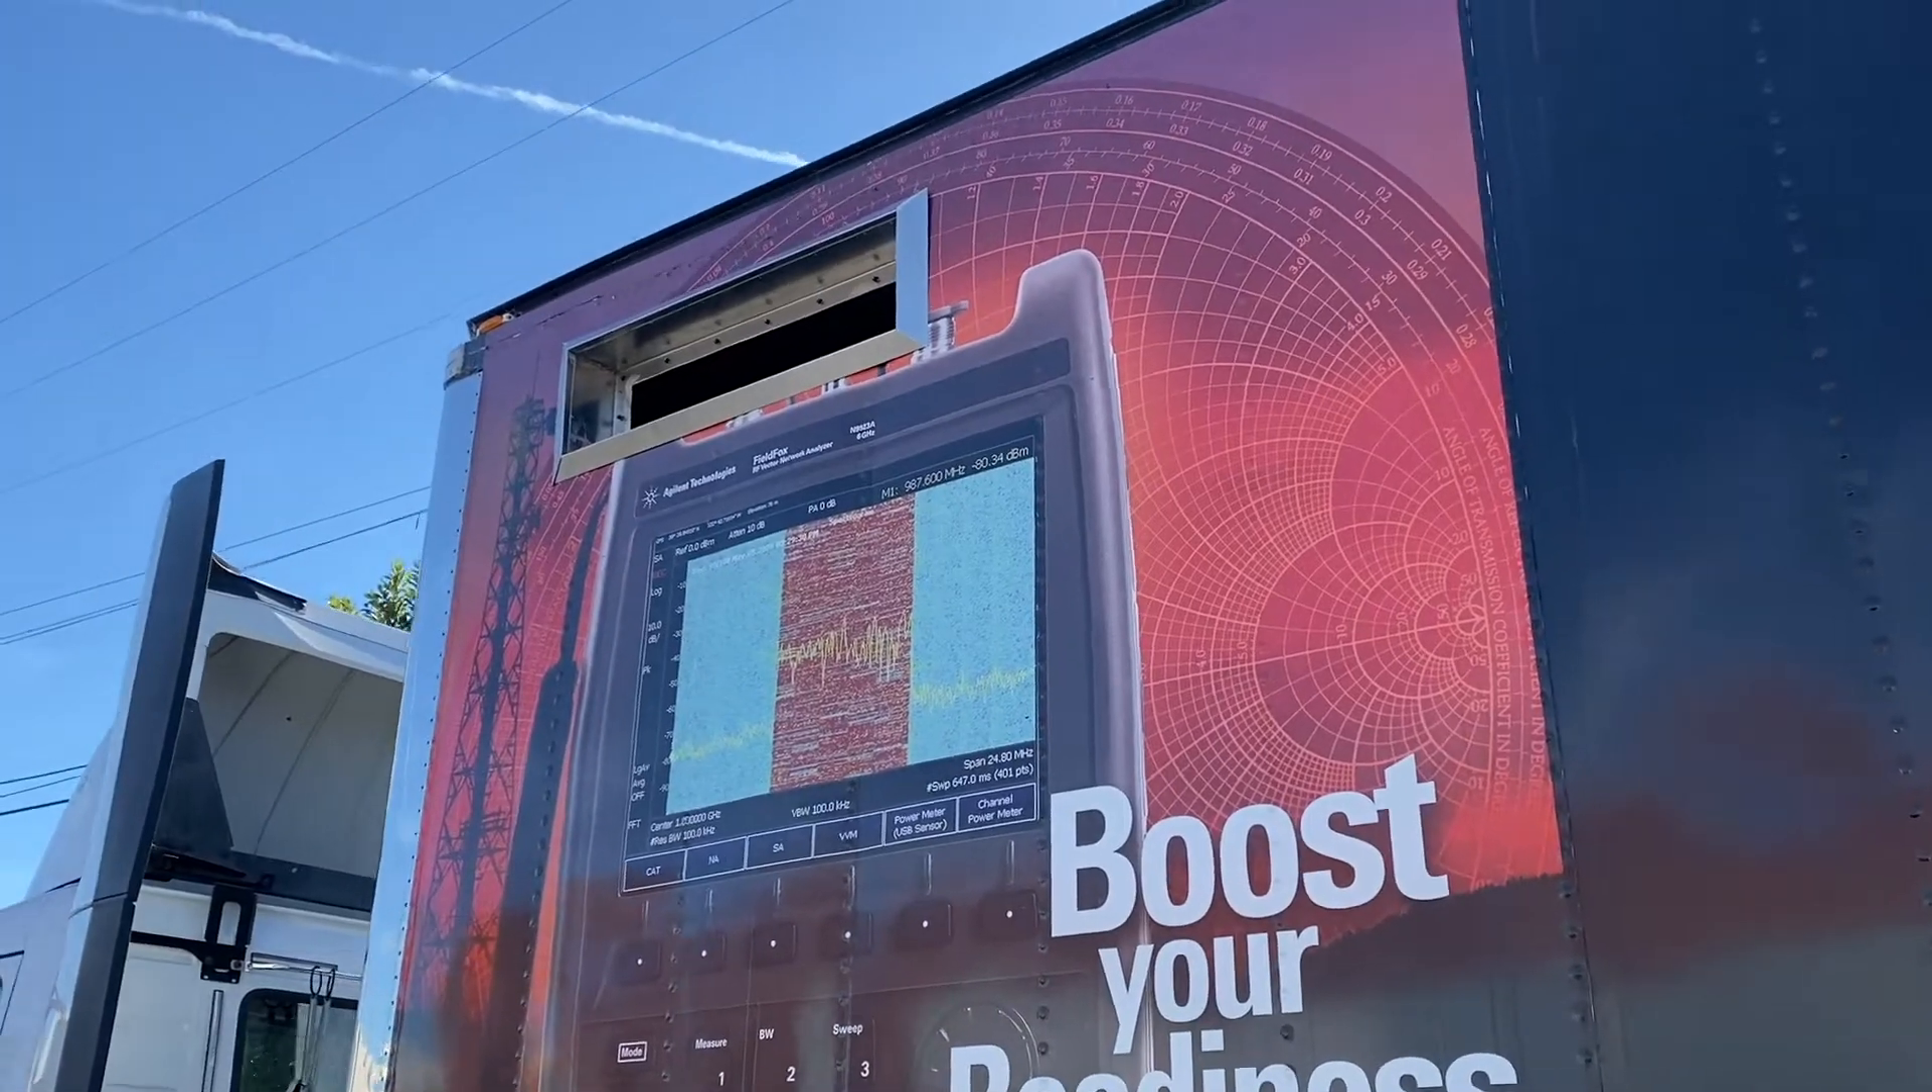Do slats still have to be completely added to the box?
Yes.